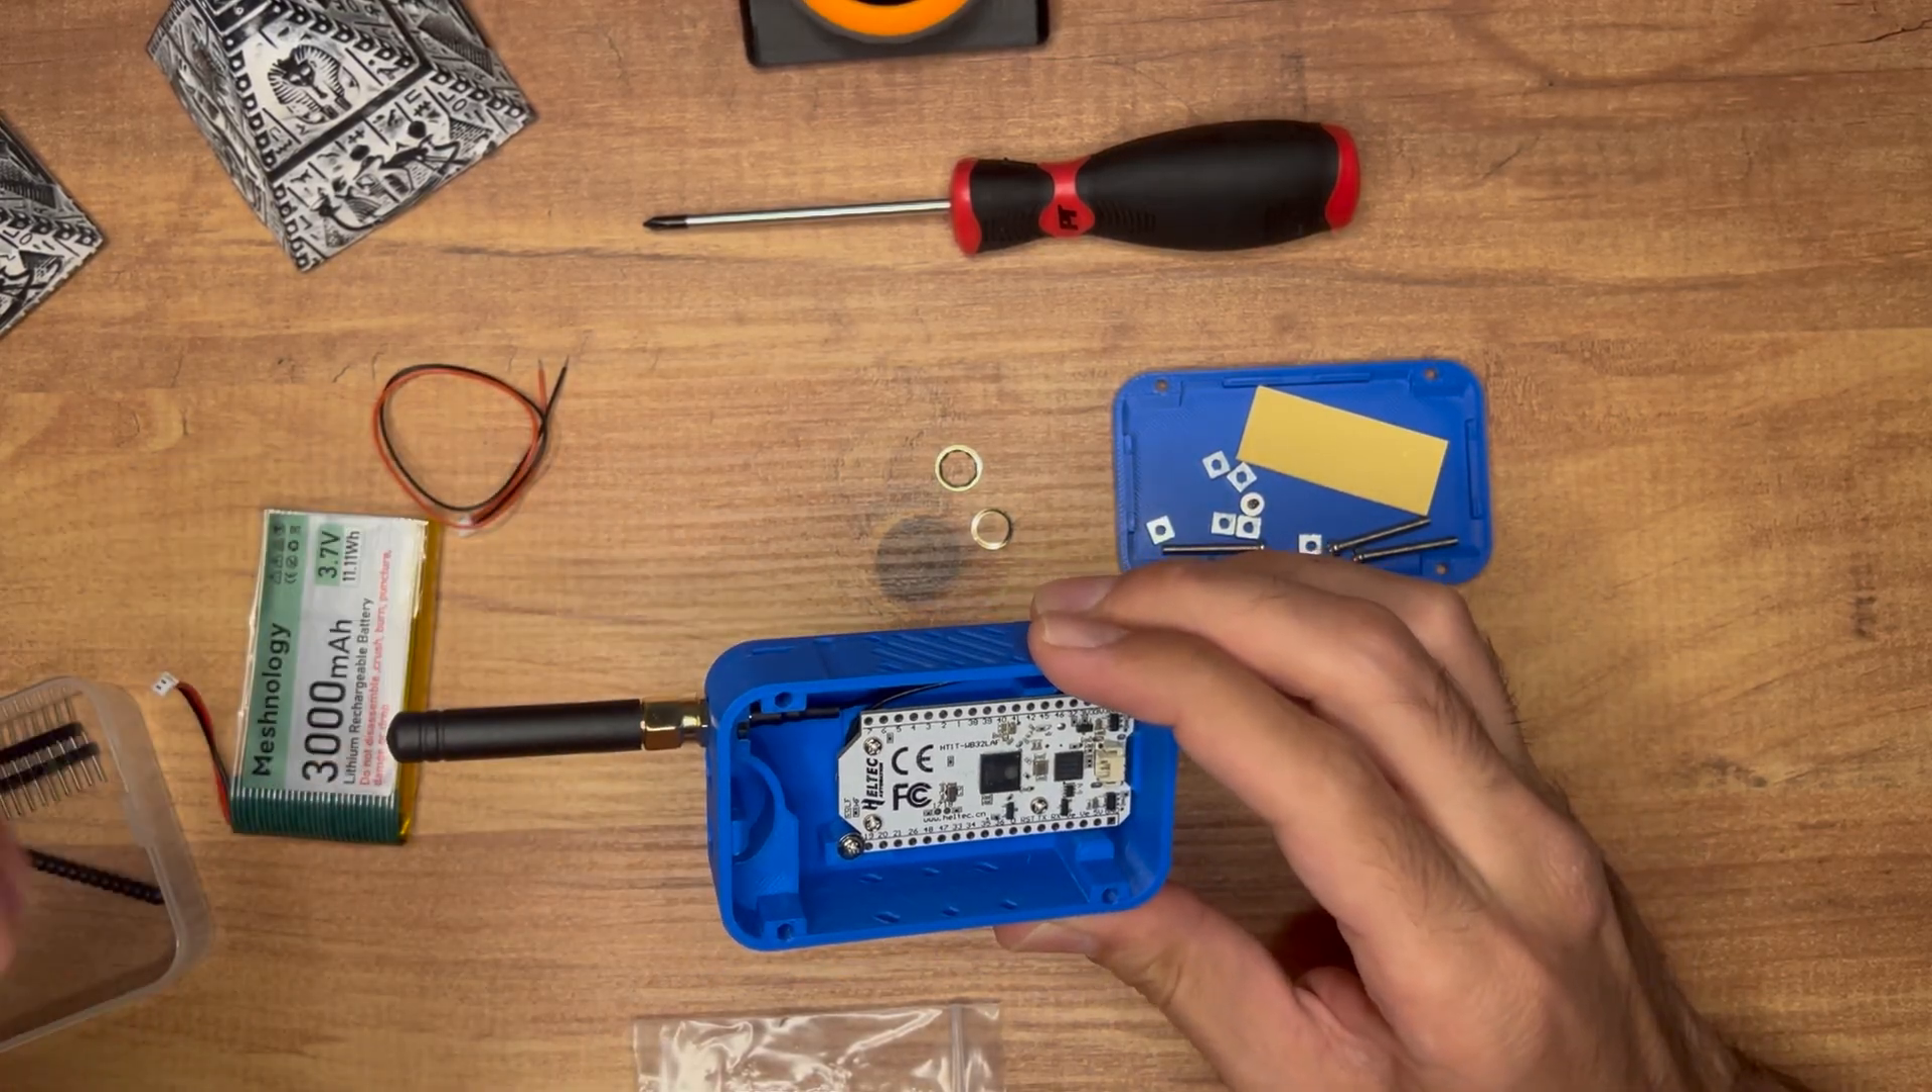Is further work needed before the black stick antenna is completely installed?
No.